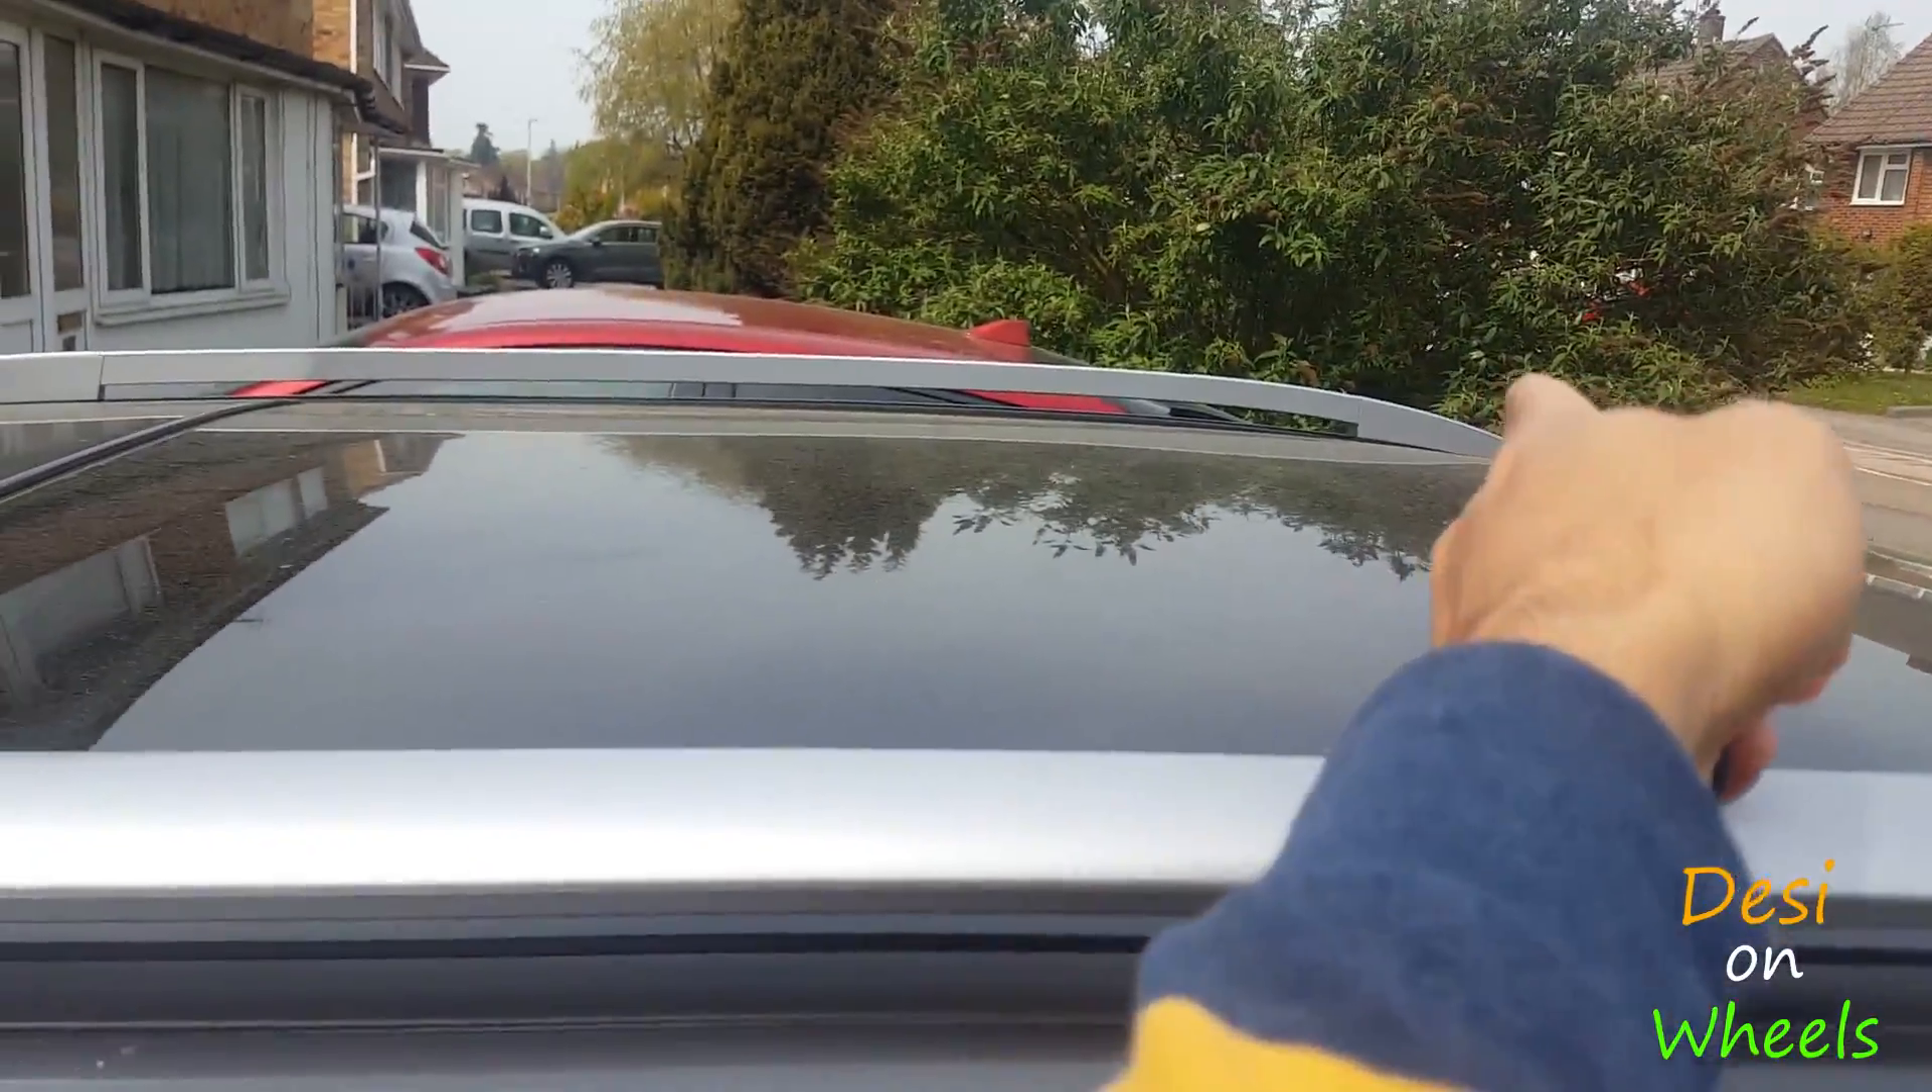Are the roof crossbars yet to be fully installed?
Yes.